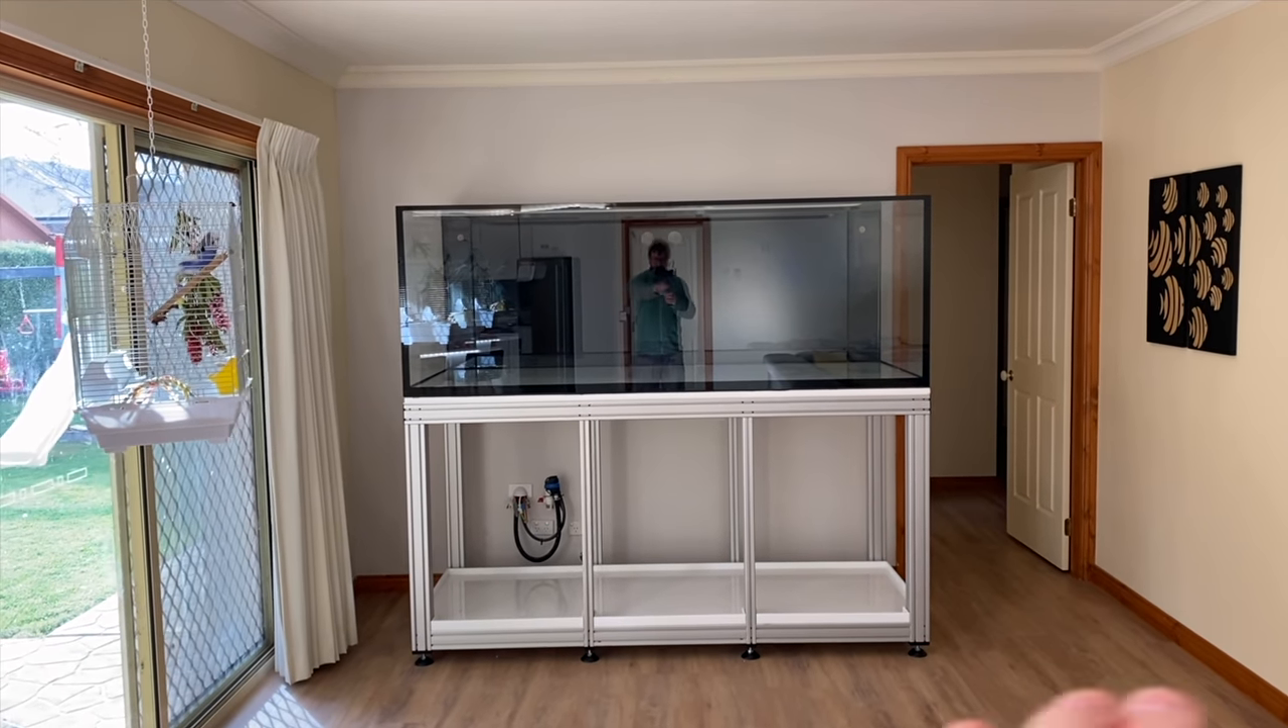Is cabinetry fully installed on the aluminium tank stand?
No.